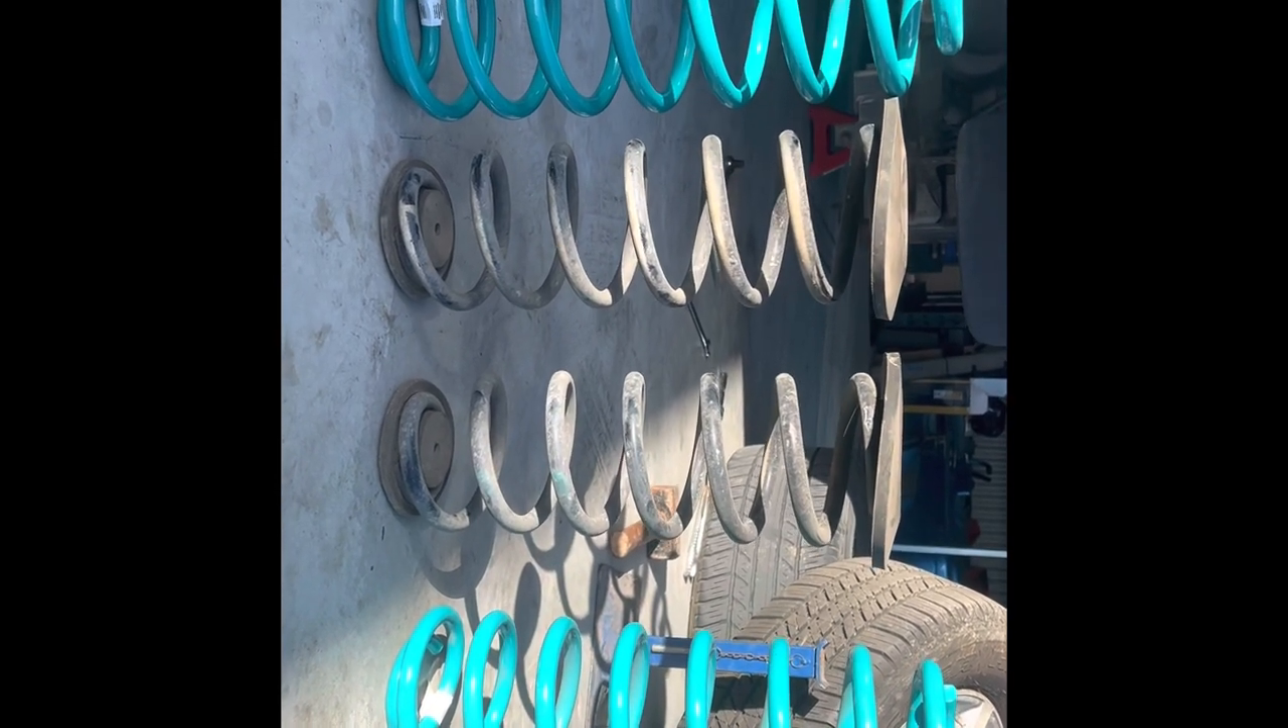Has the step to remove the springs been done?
Yes.